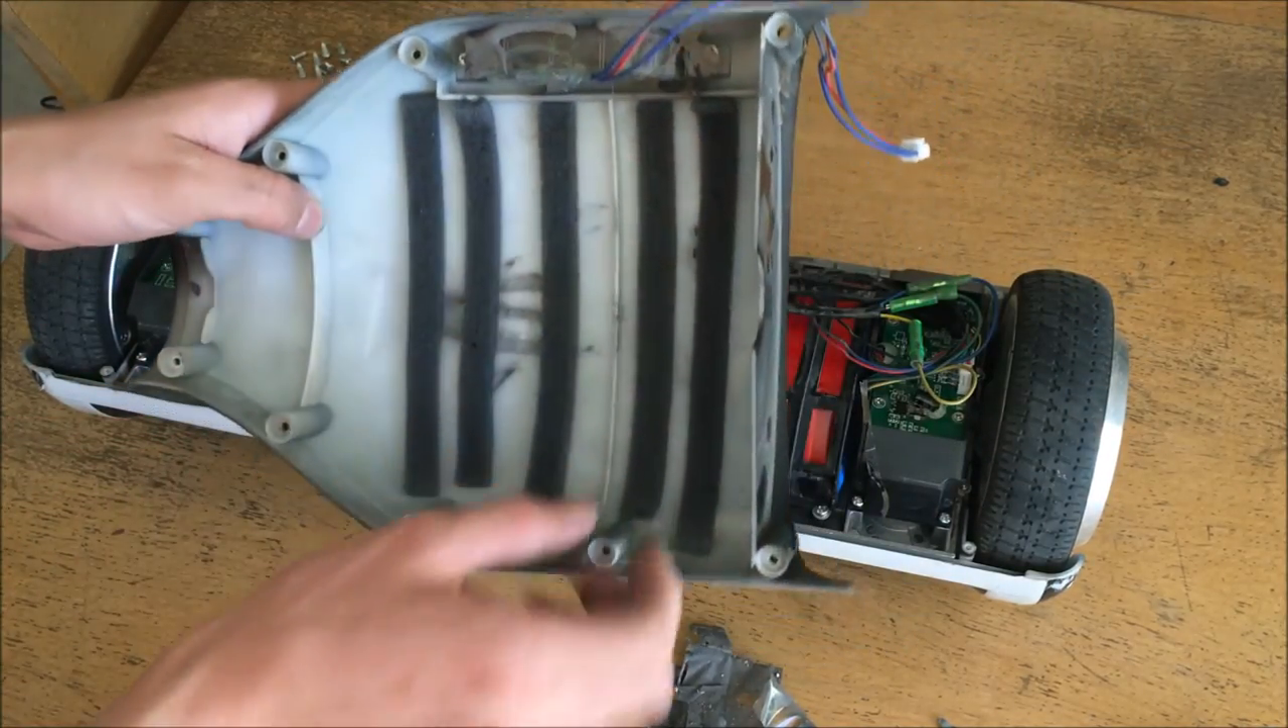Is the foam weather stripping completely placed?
Yes.